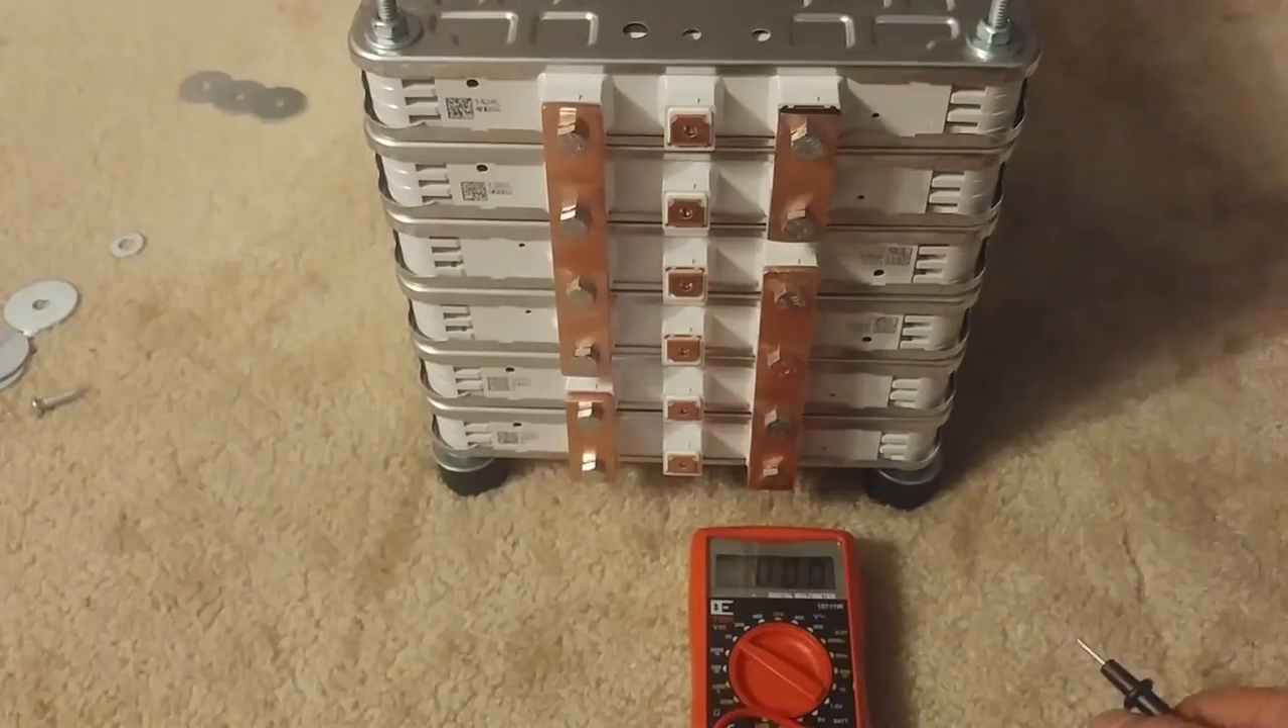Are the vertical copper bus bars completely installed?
Yes.